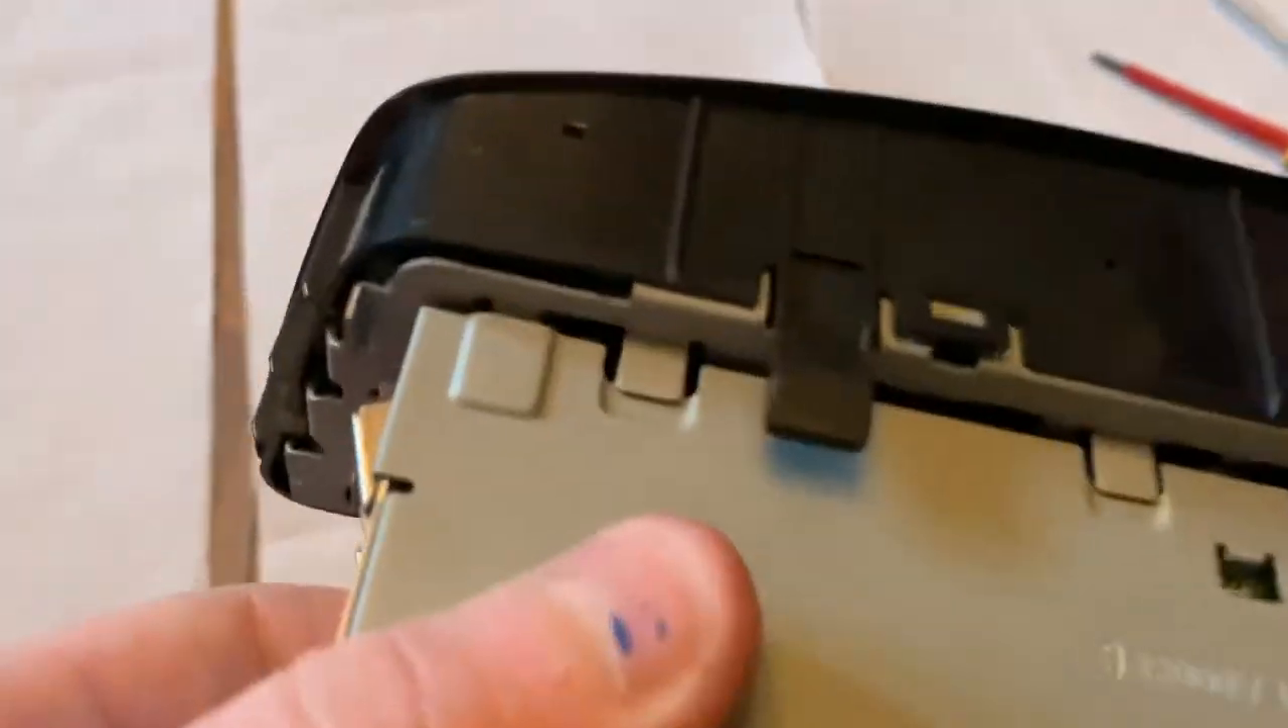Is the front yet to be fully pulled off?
Yes.